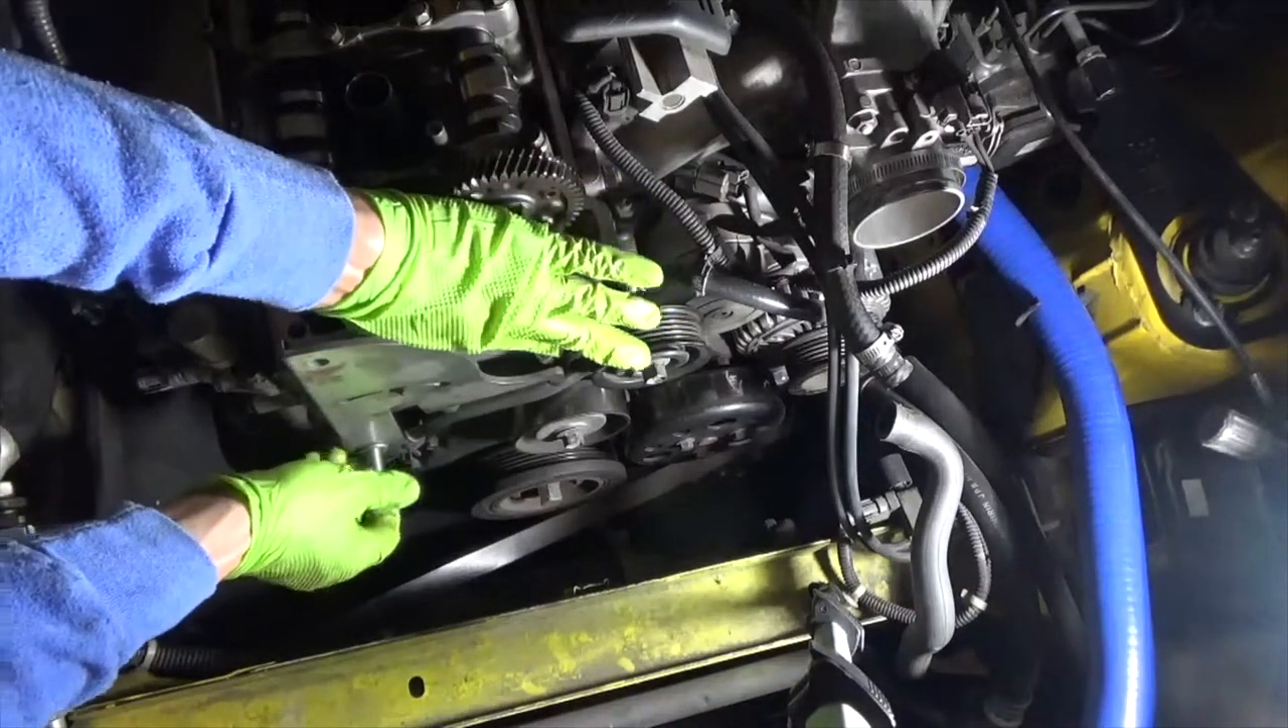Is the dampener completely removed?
No.